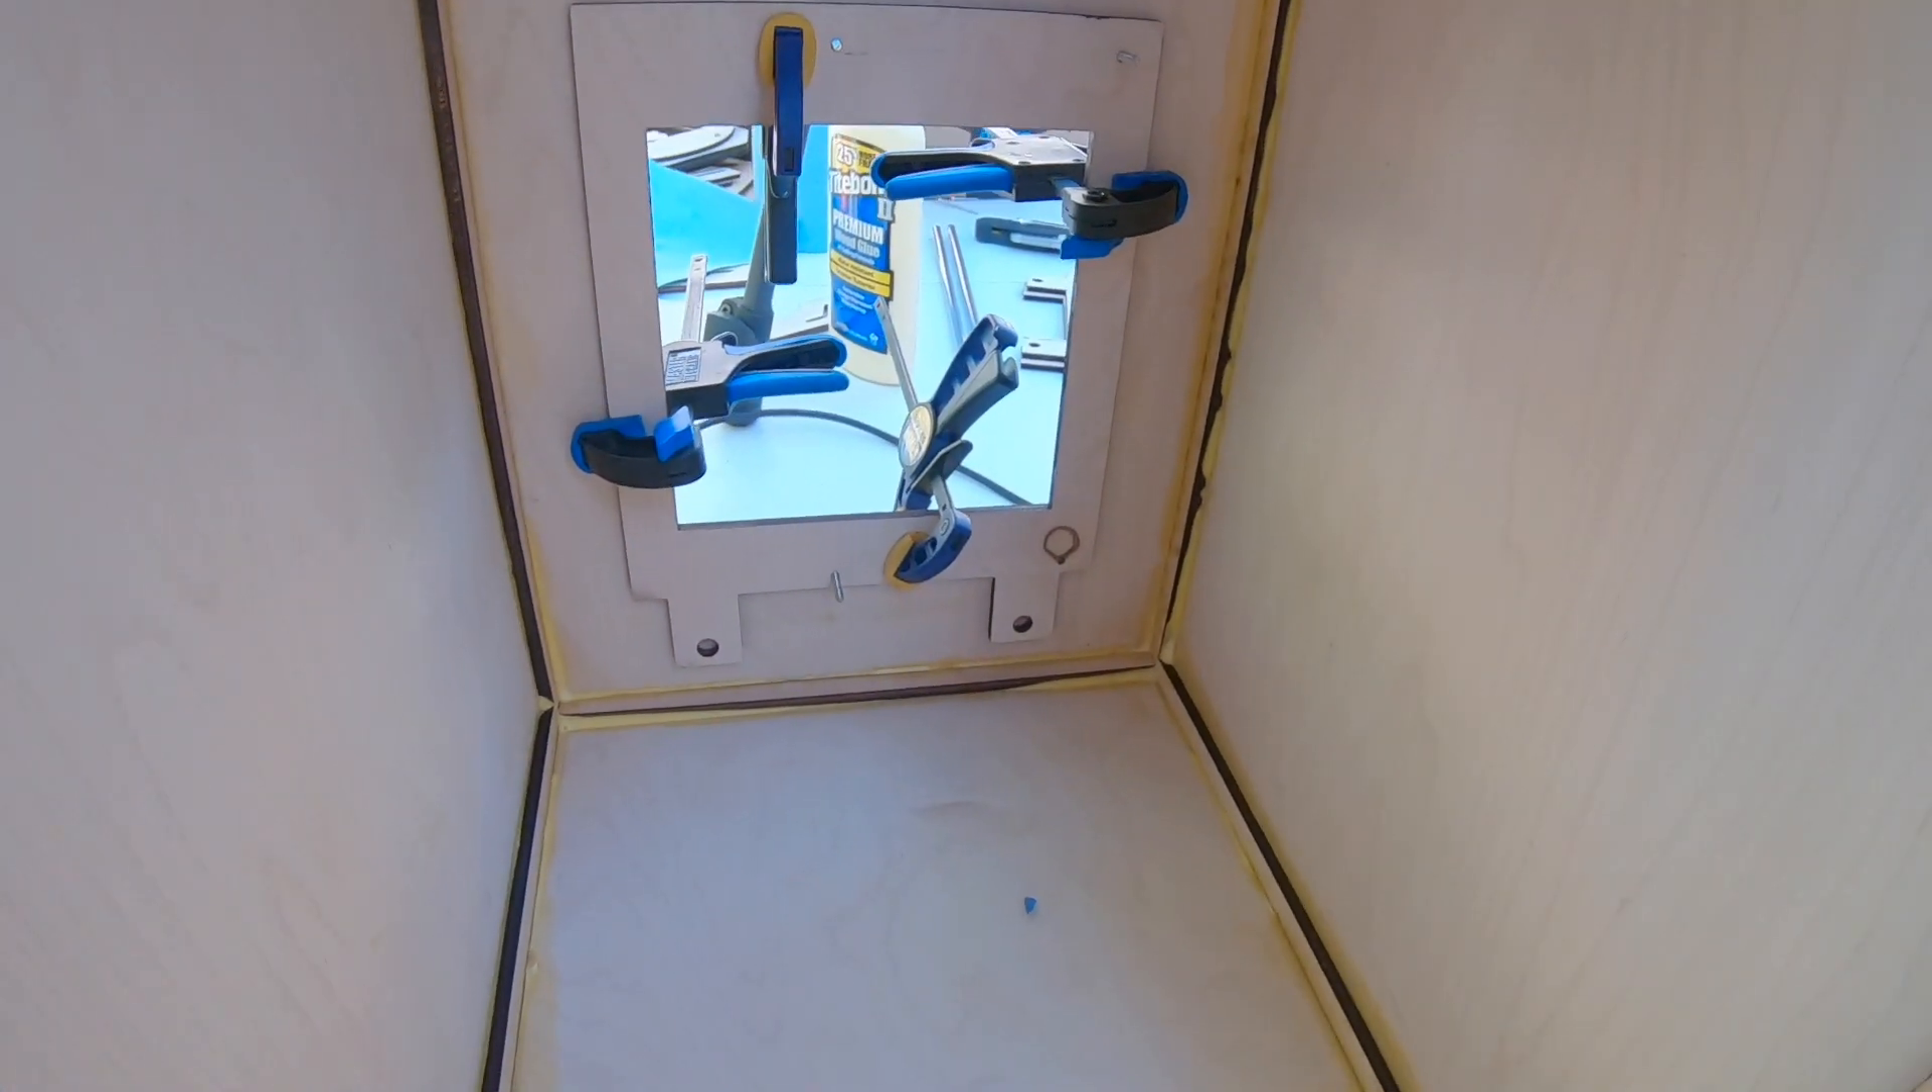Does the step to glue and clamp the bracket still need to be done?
No.